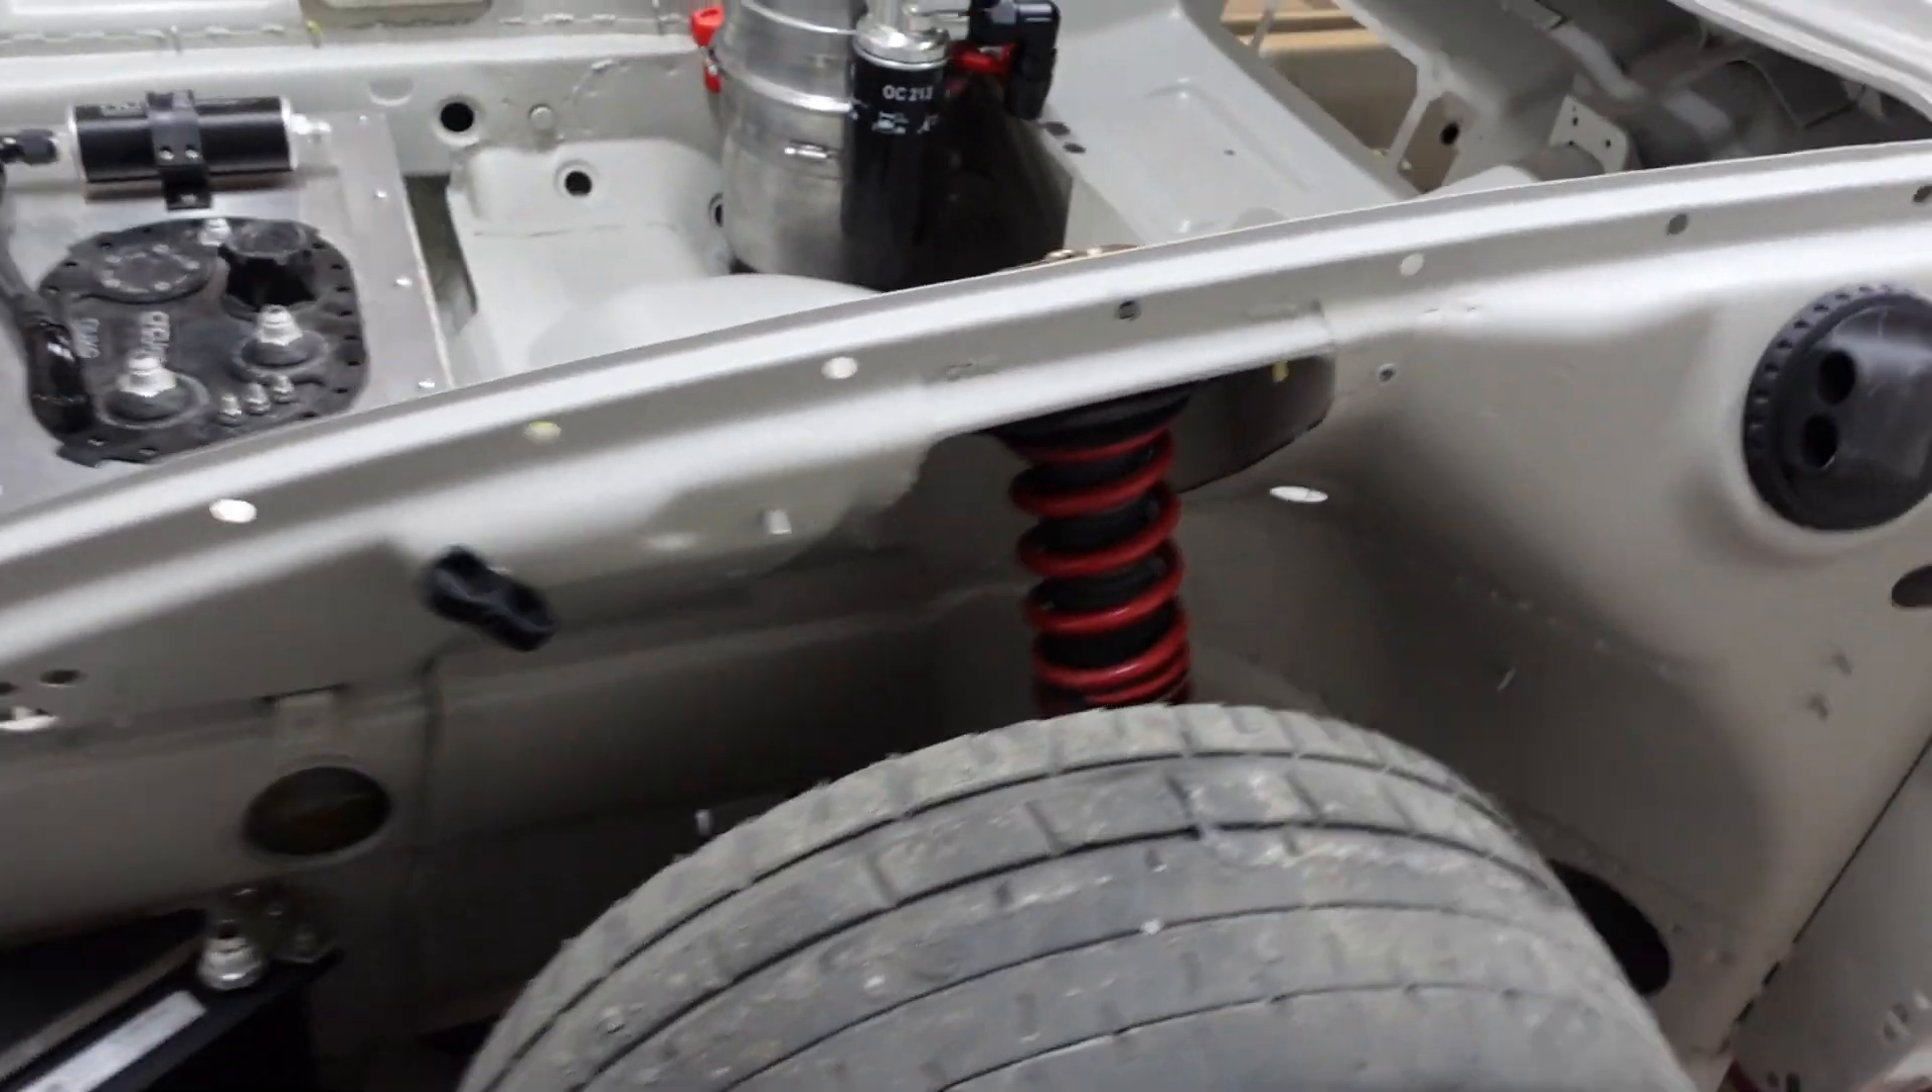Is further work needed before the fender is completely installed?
Yes.